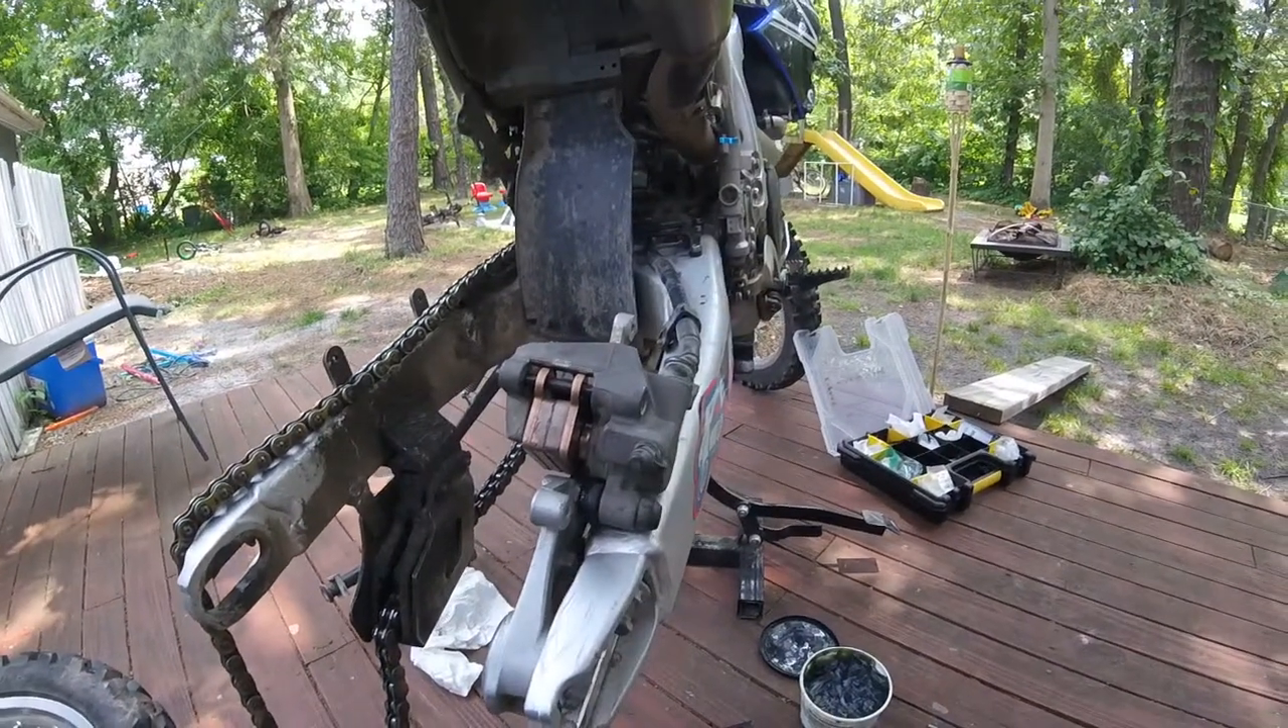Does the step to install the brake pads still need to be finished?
No.